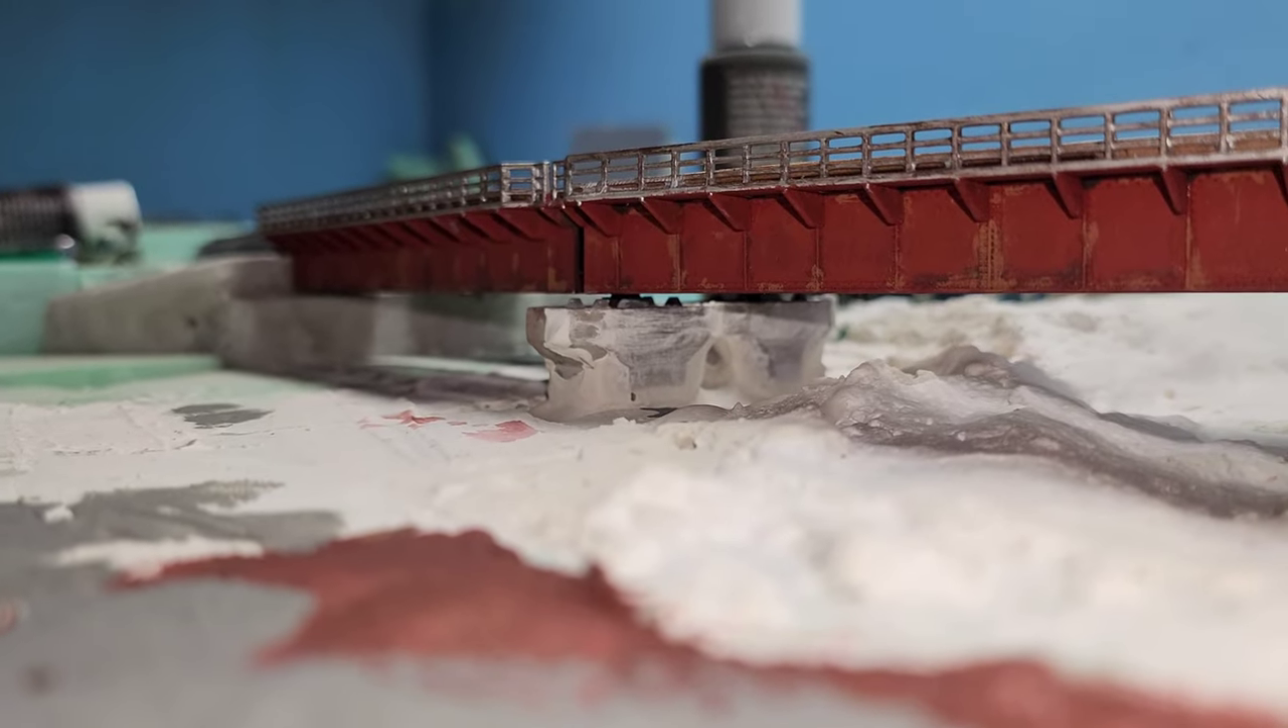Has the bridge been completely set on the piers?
Yes.